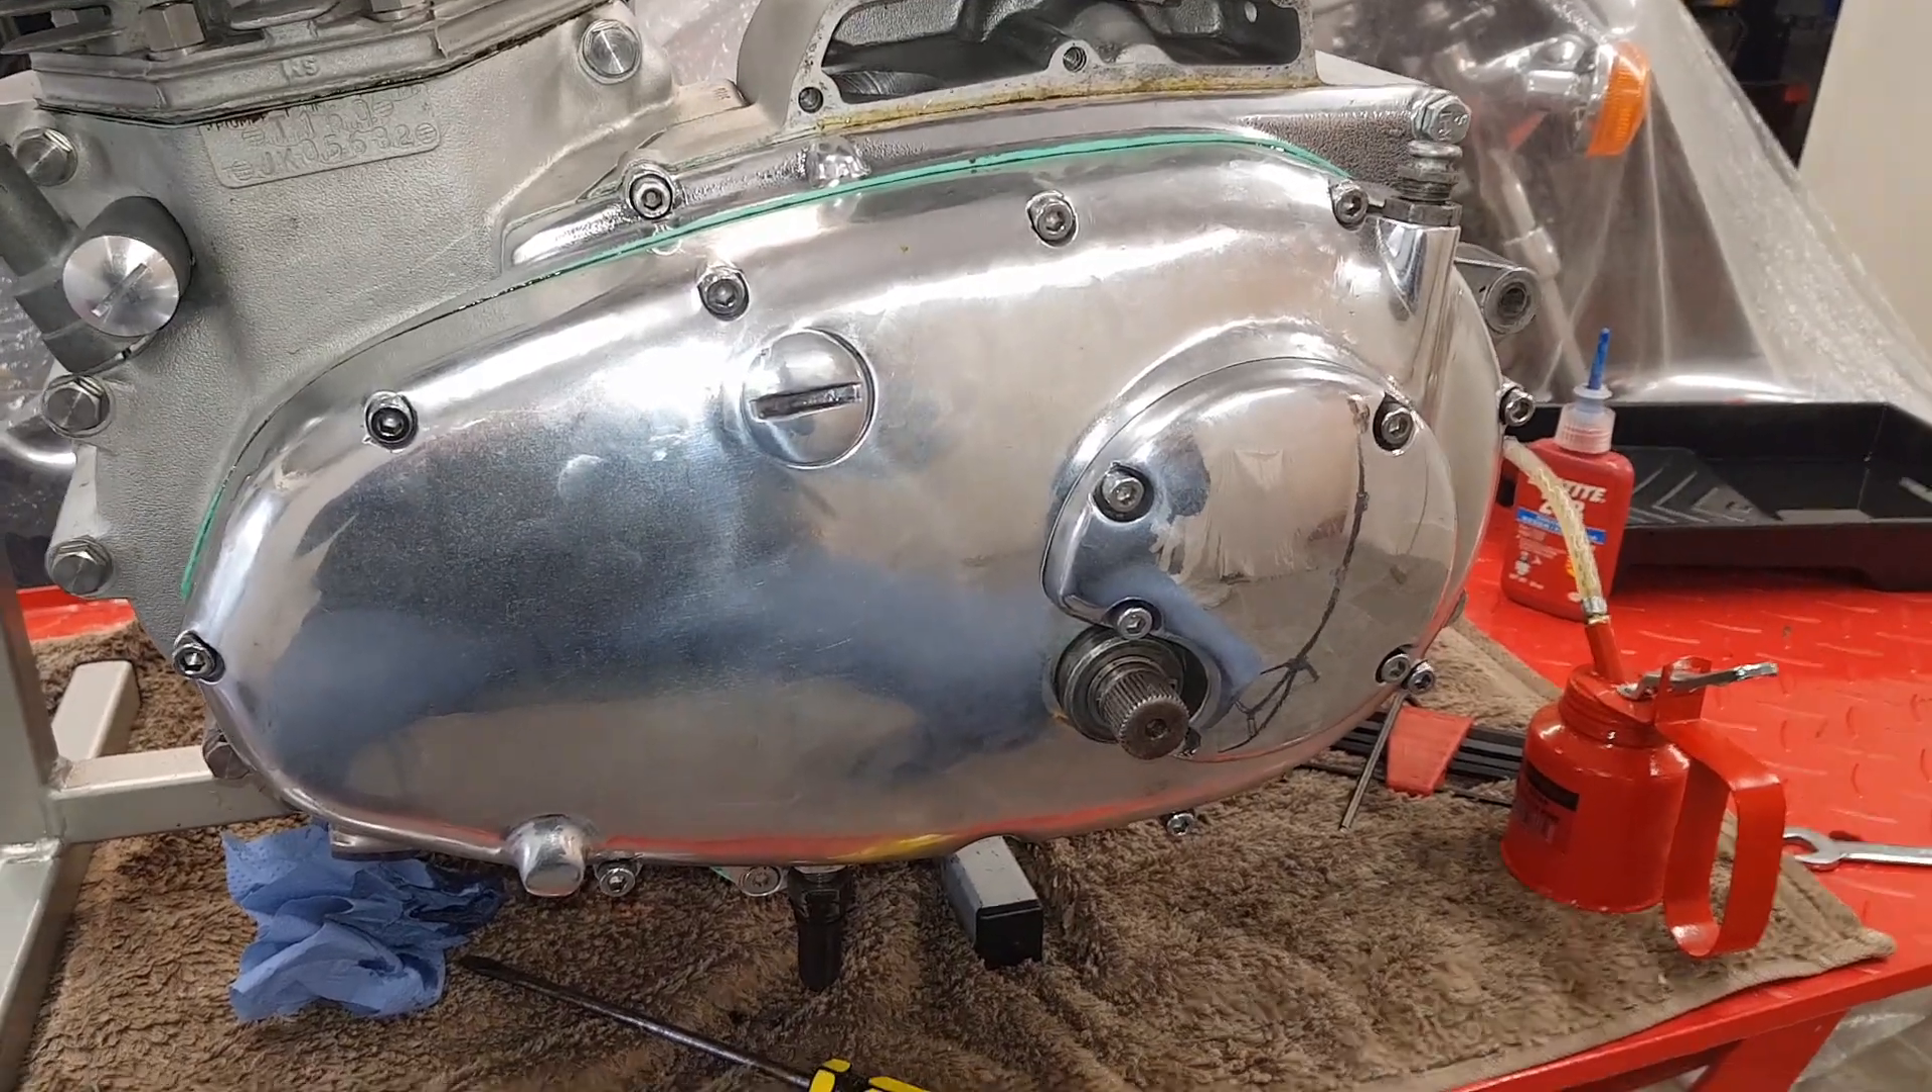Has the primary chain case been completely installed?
Yes.